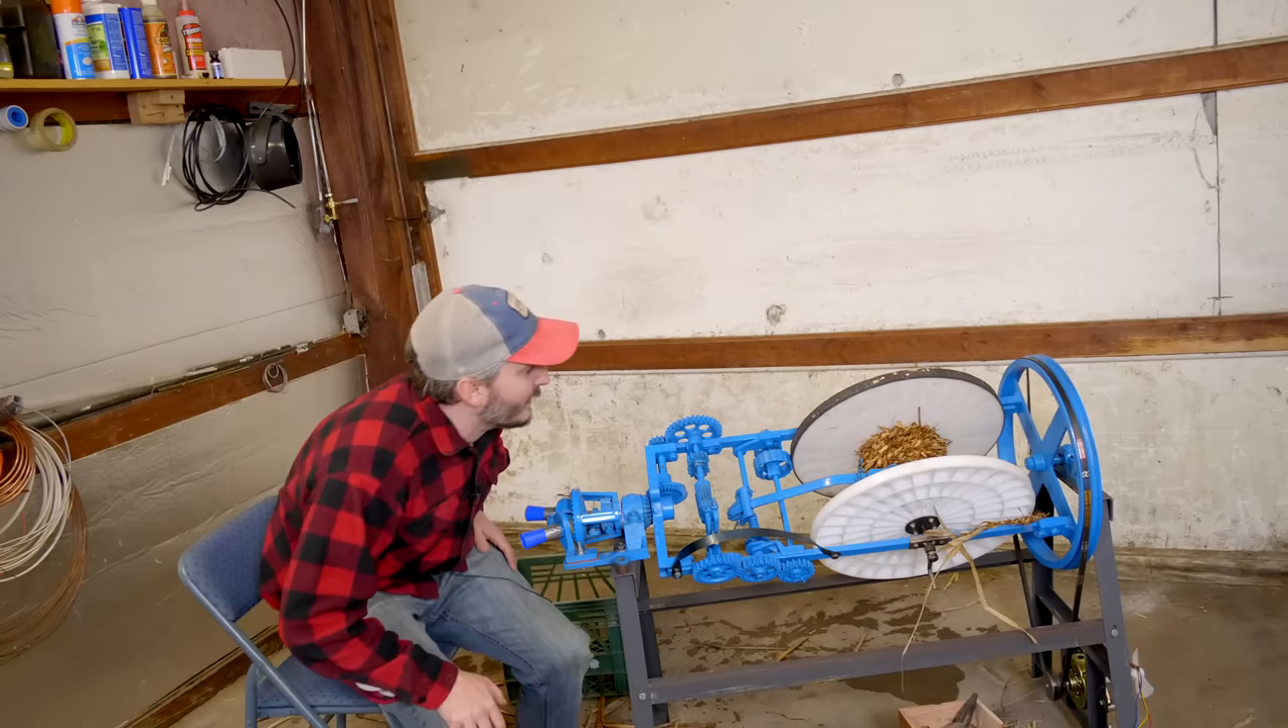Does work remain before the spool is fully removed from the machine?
Yes.